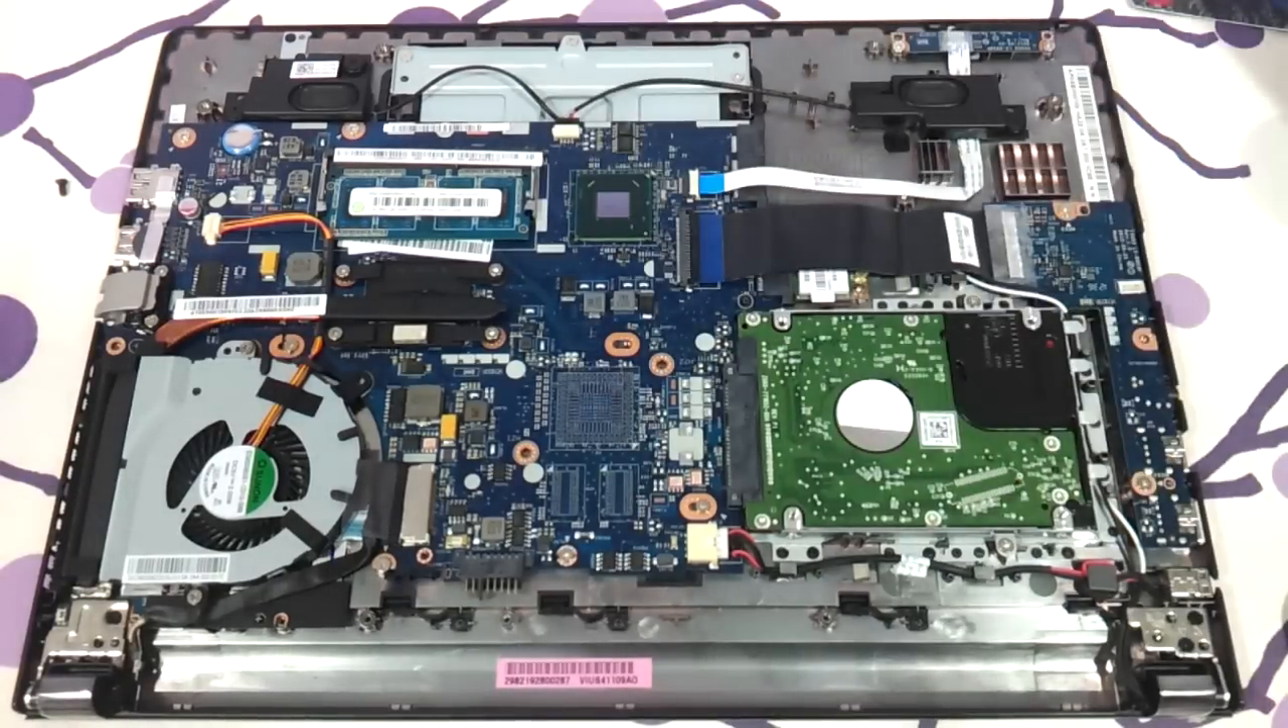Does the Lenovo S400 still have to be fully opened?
No.